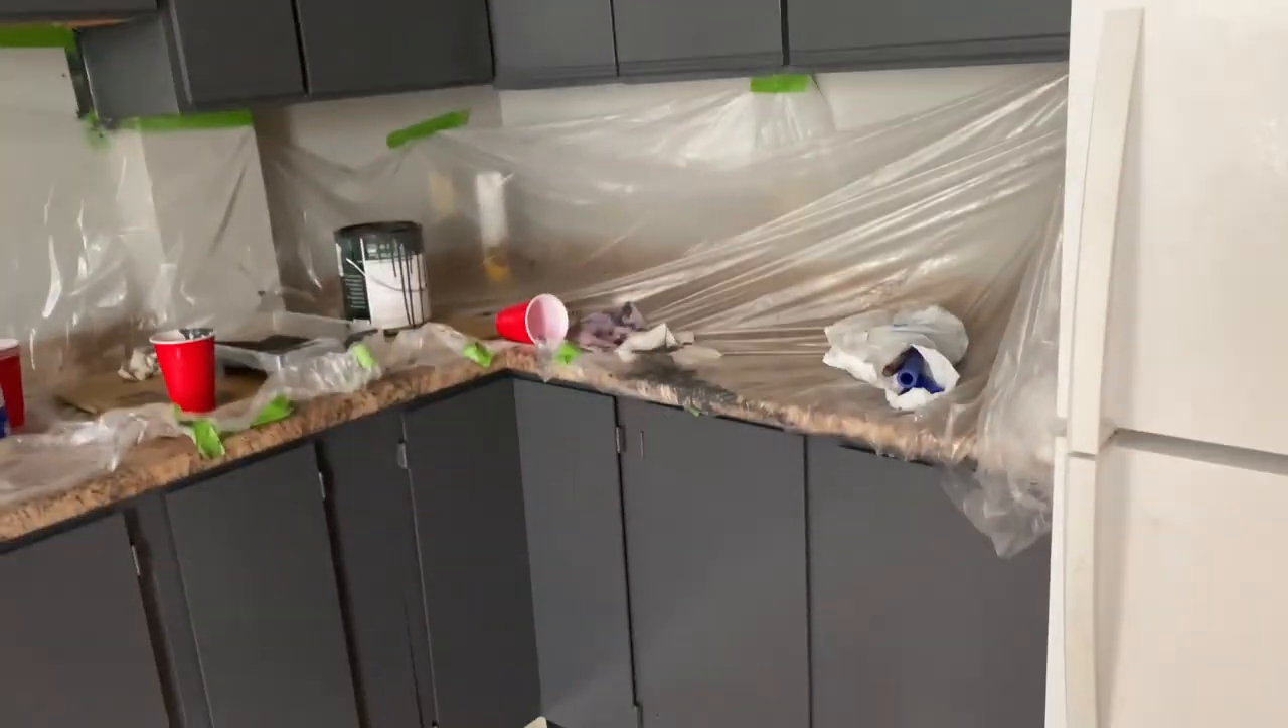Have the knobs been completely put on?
No.